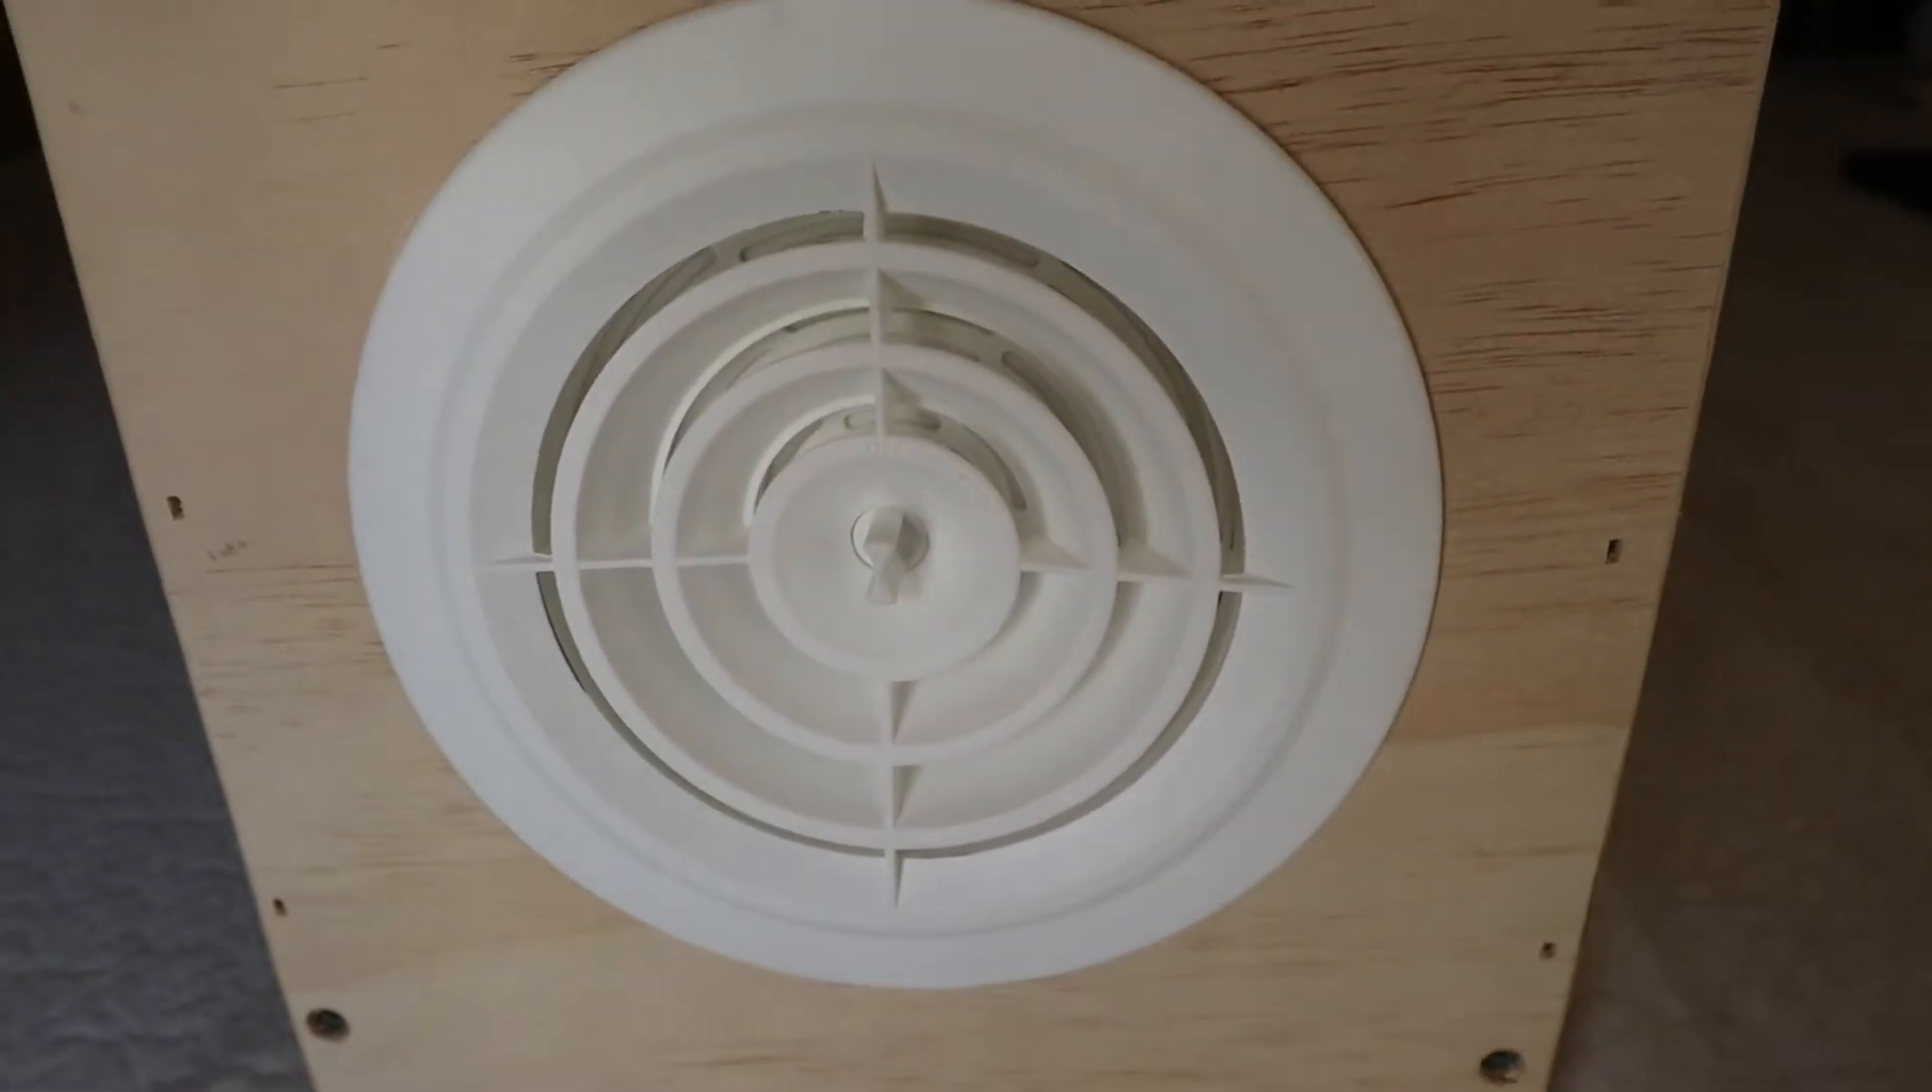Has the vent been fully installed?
Yes.